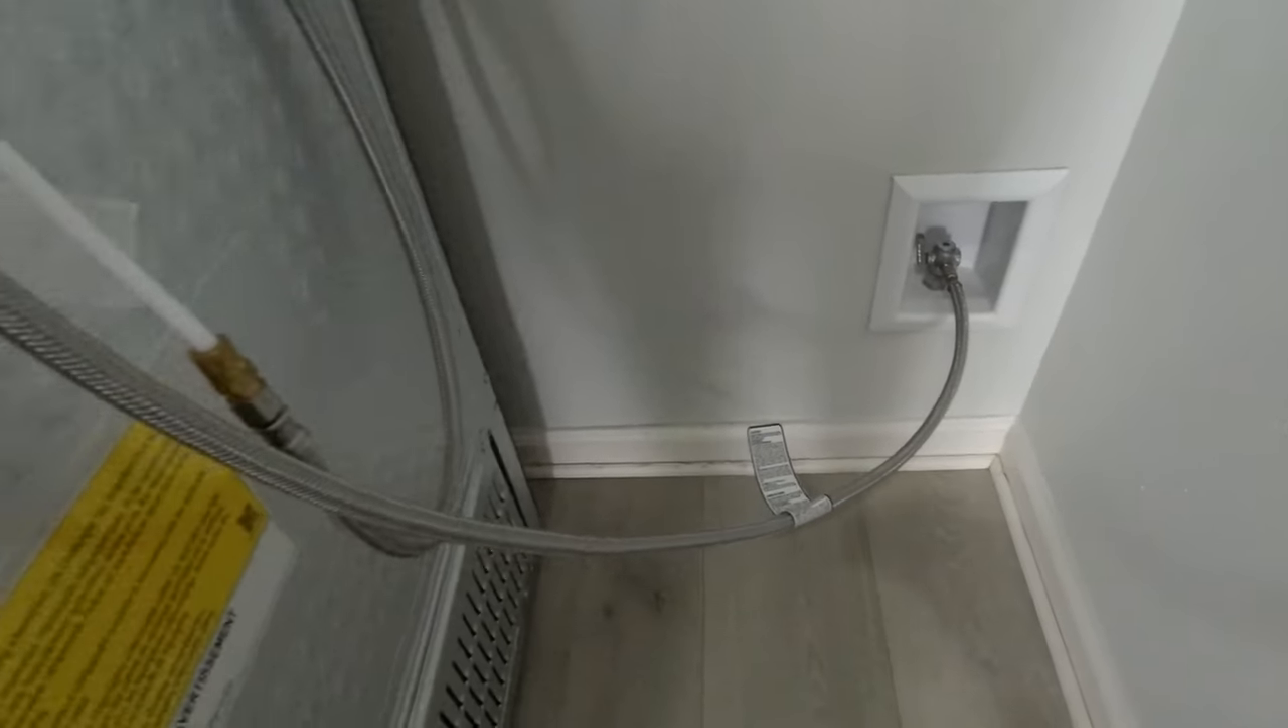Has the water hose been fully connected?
Yes.